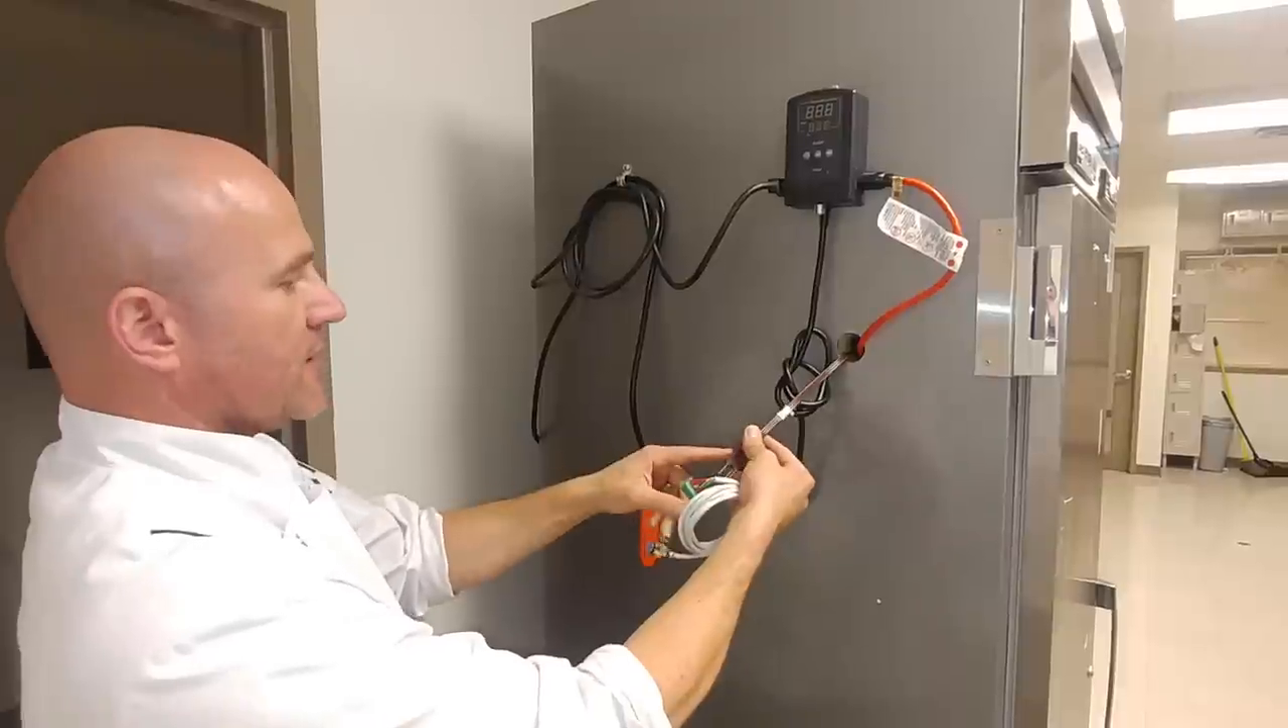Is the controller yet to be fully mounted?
No.